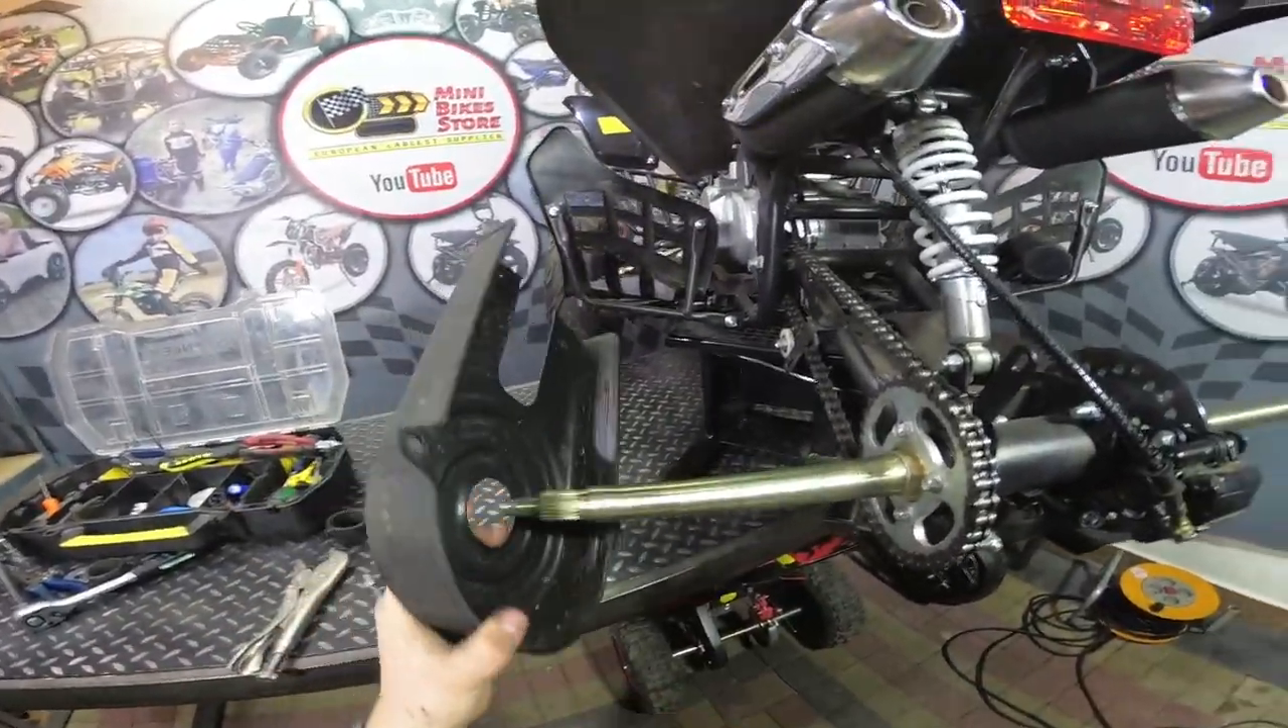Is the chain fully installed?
Yes.